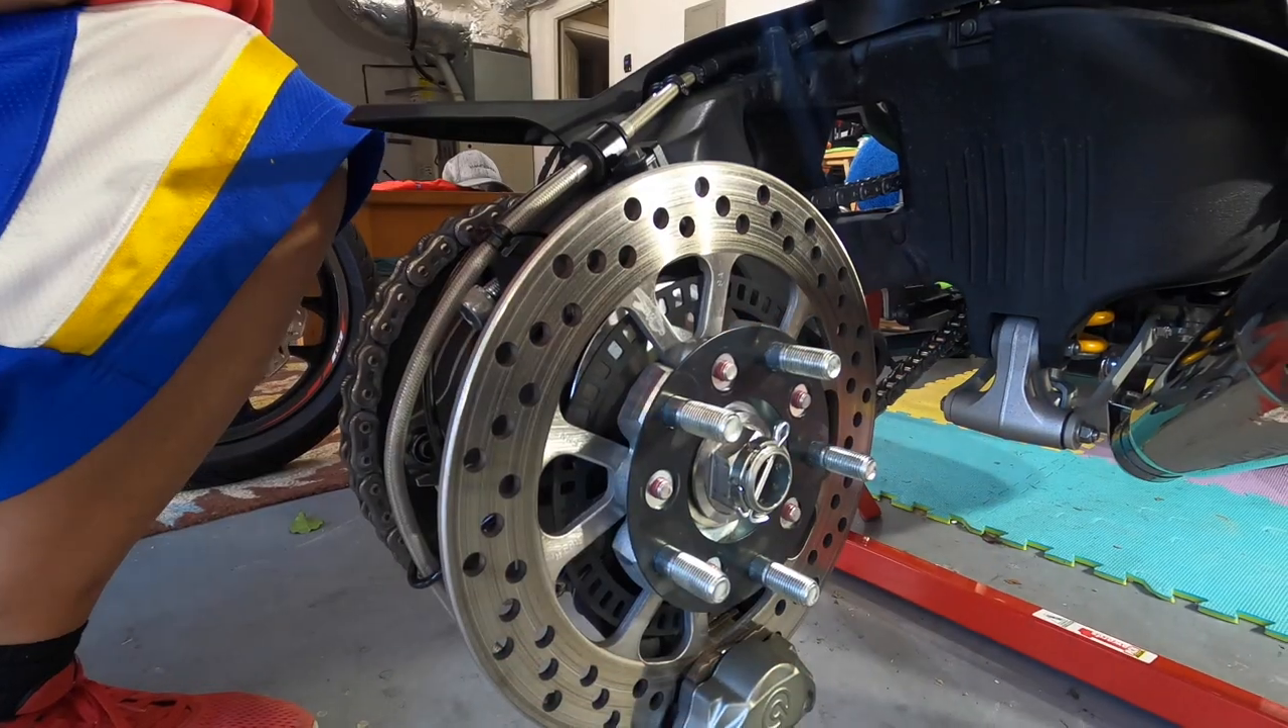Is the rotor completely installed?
Yes.